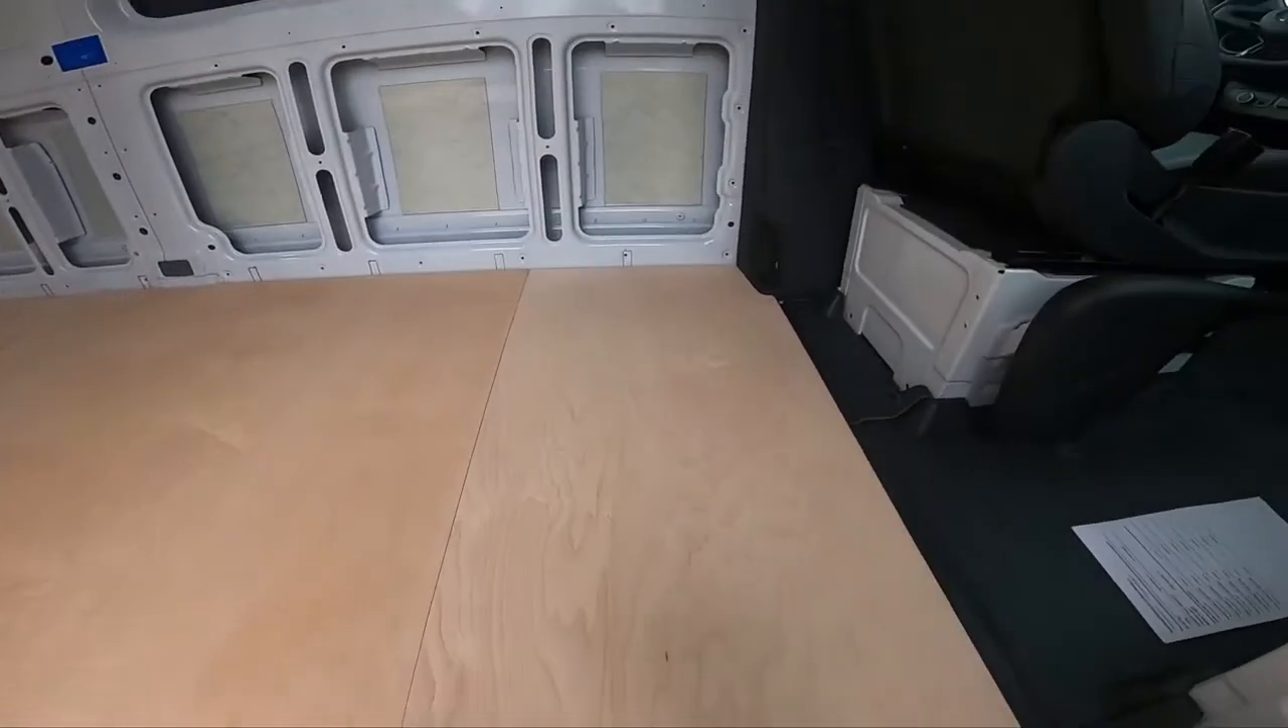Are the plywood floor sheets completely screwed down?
No.